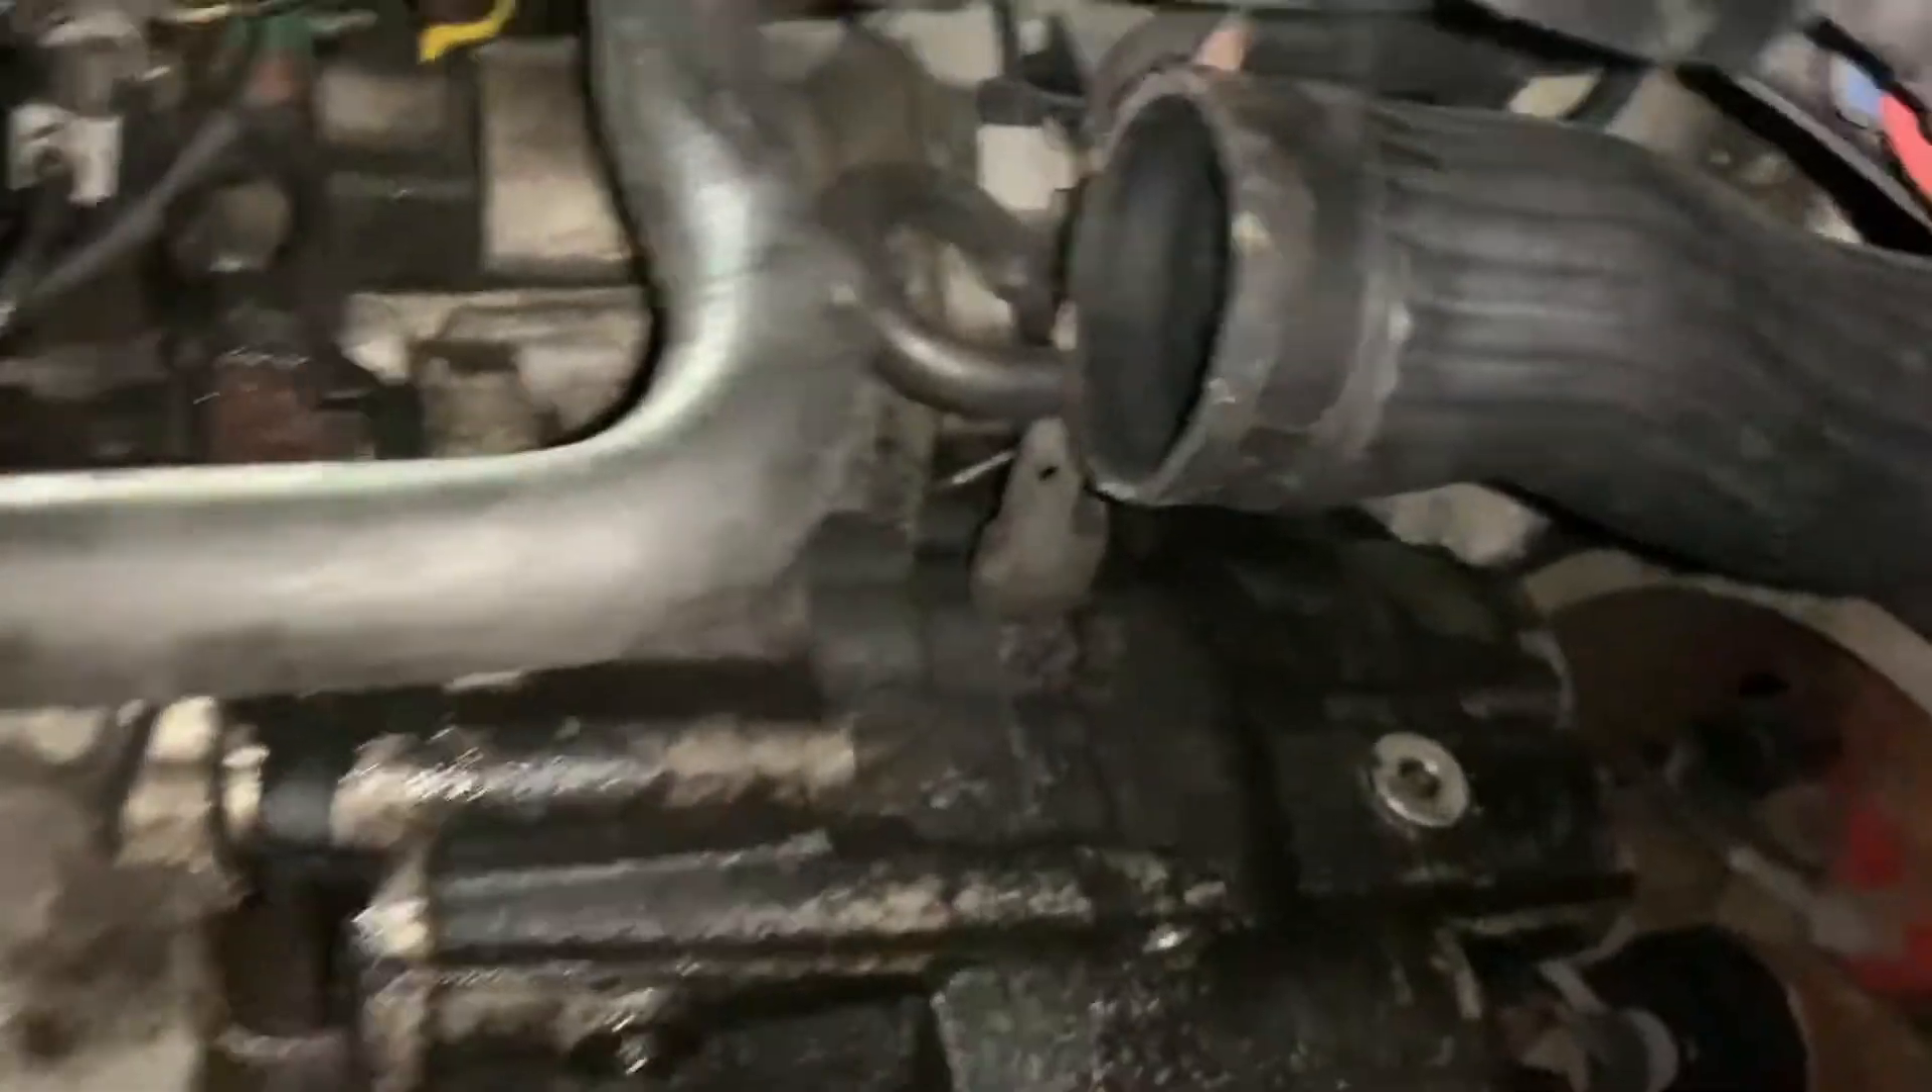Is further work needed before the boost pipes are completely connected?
Yes.